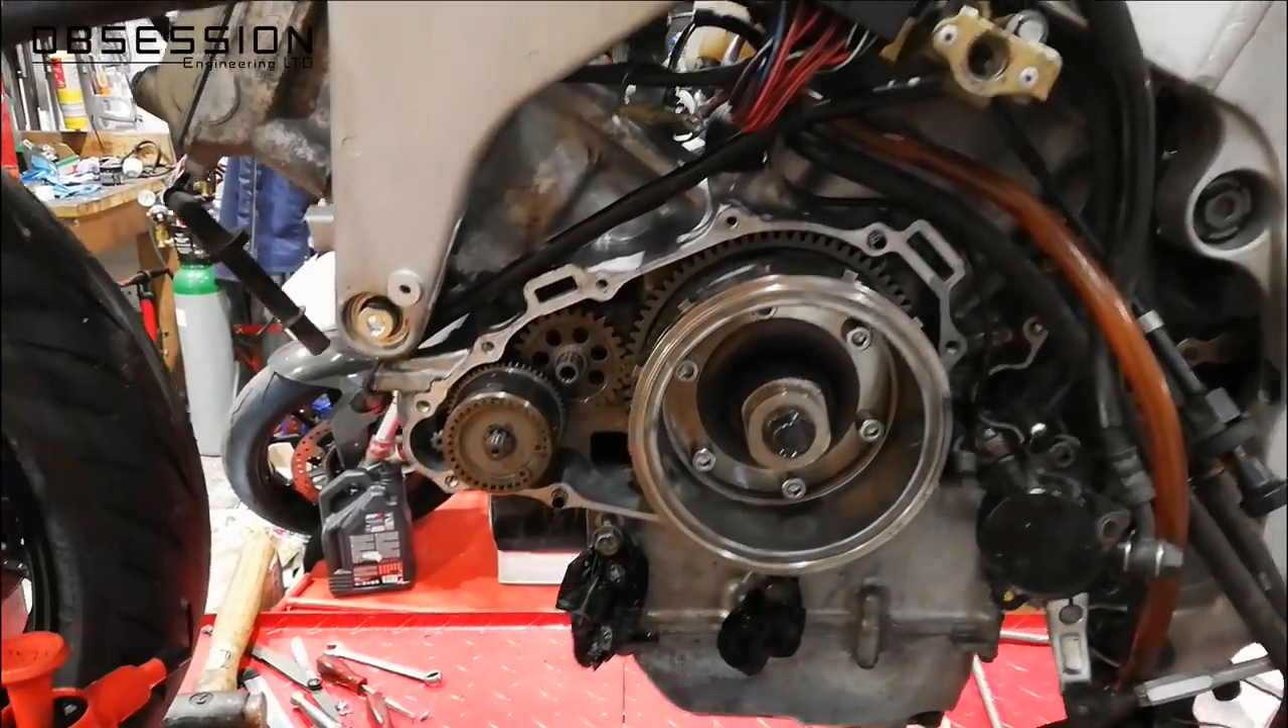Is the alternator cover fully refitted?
No.